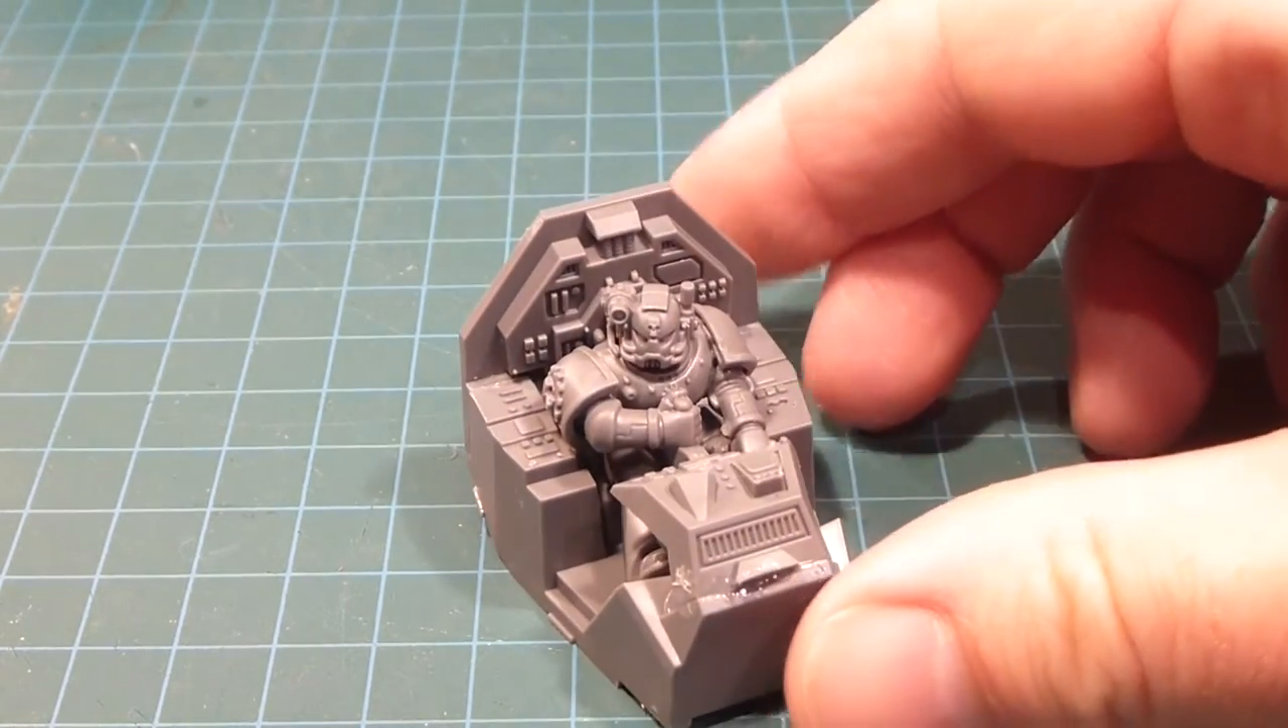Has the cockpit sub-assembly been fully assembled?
Yes.